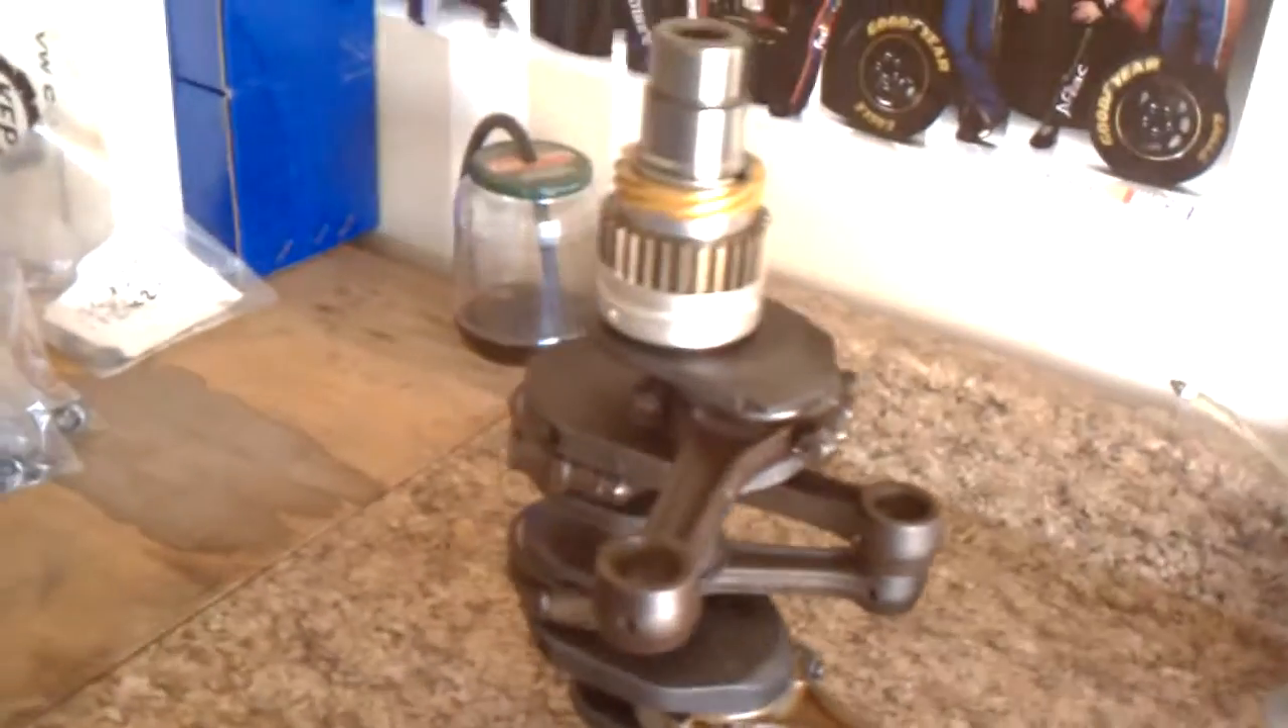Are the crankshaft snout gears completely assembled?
Yes.